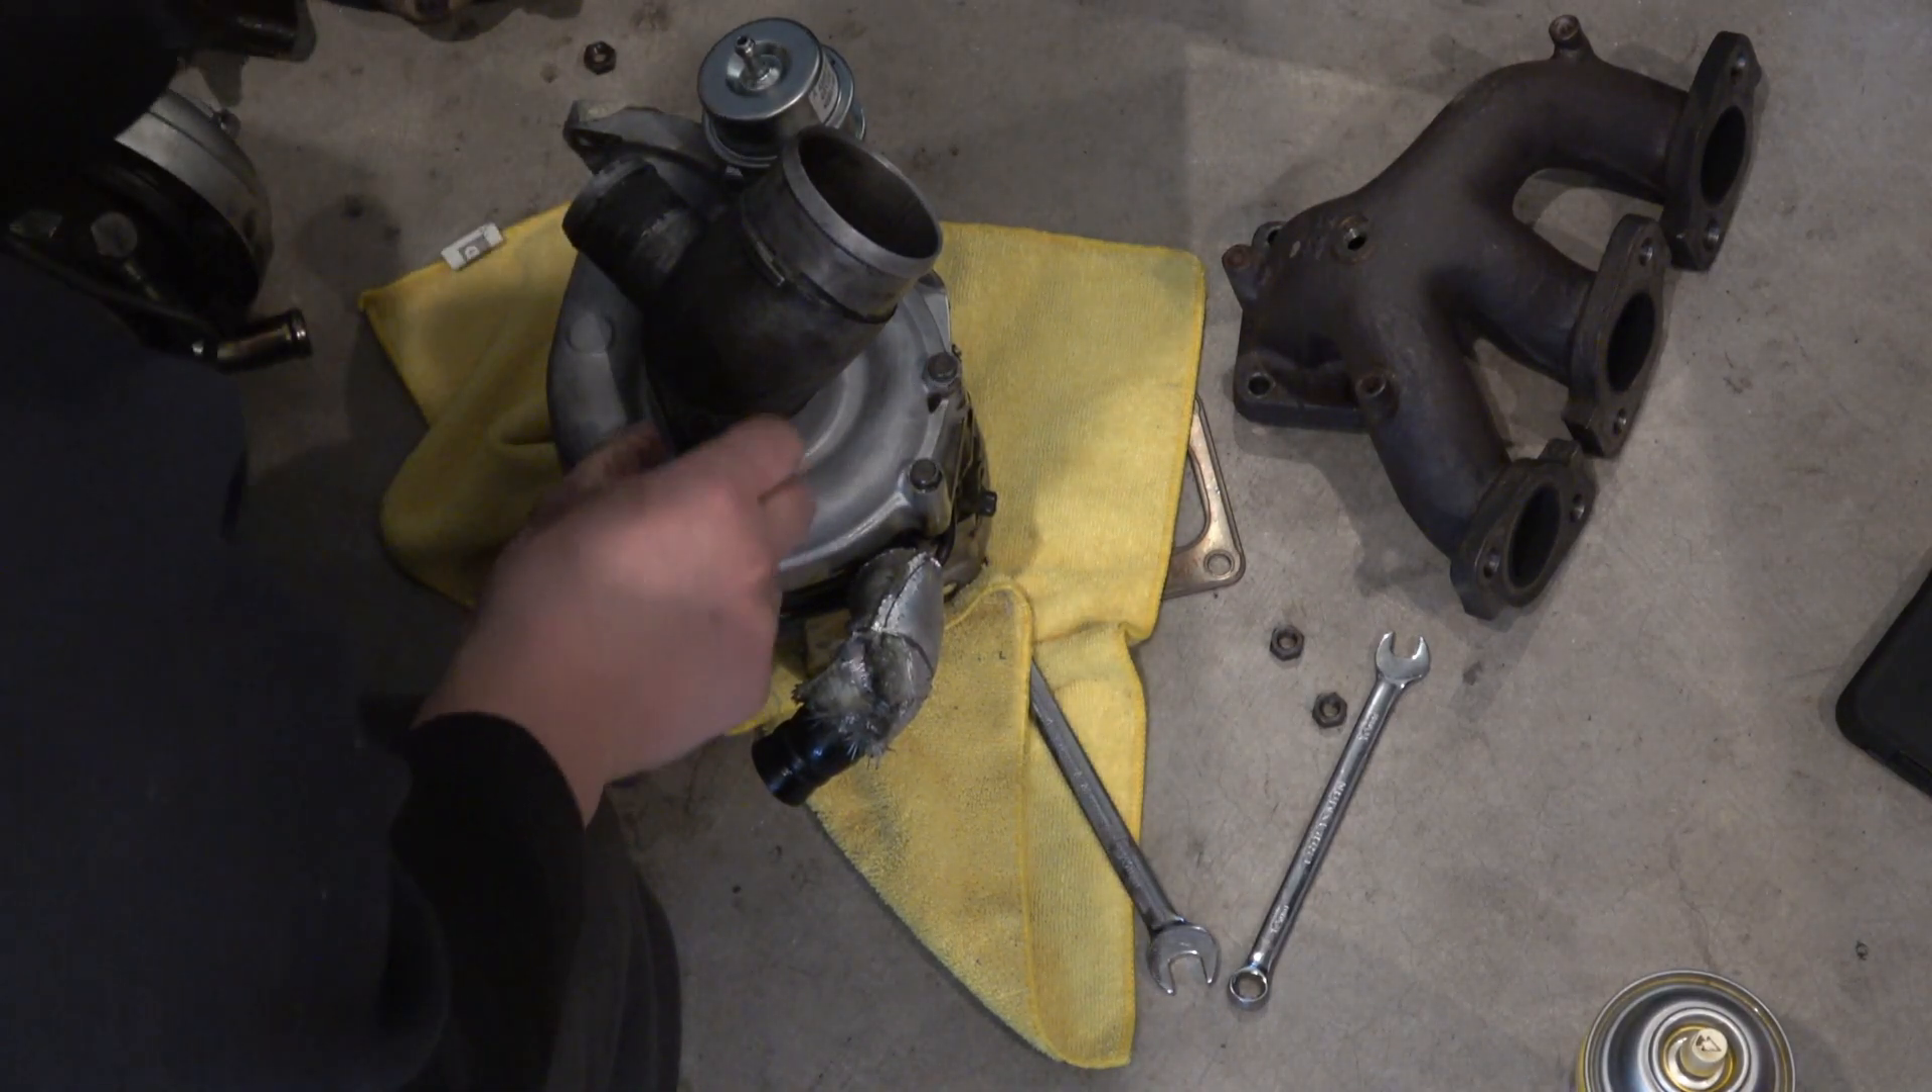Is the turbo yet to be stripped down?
Yes.